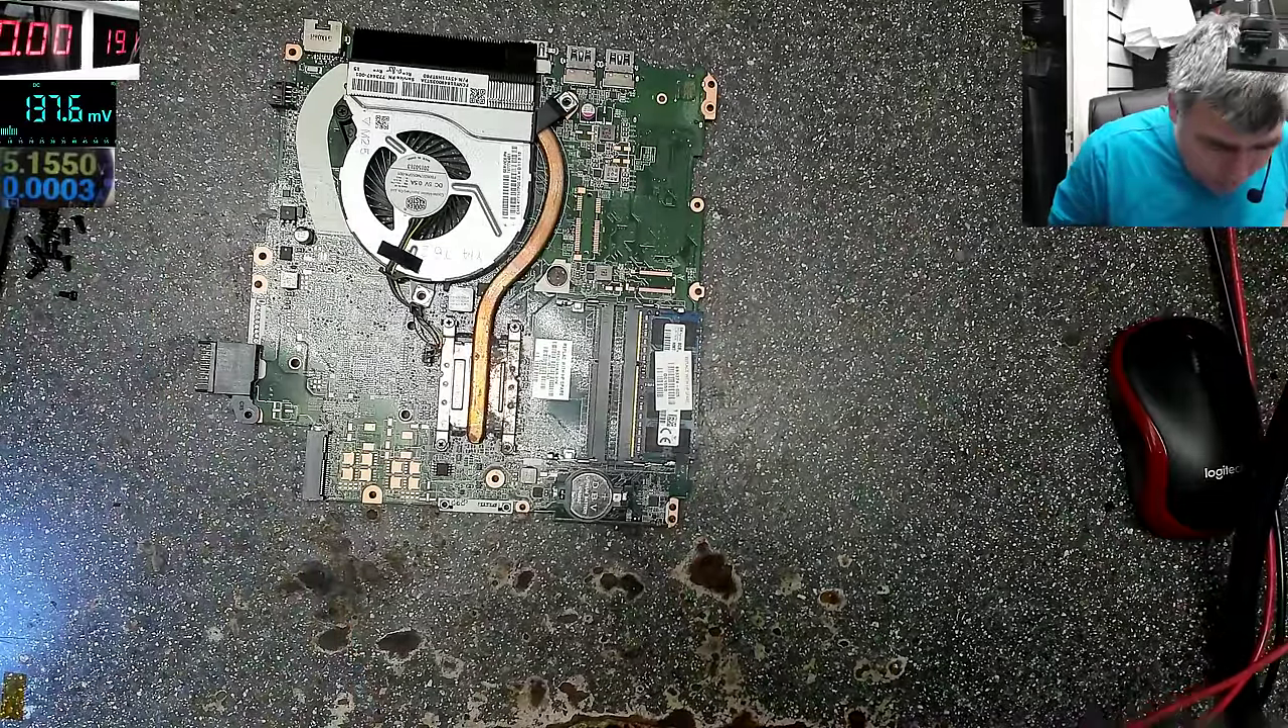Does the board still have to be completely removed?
No.